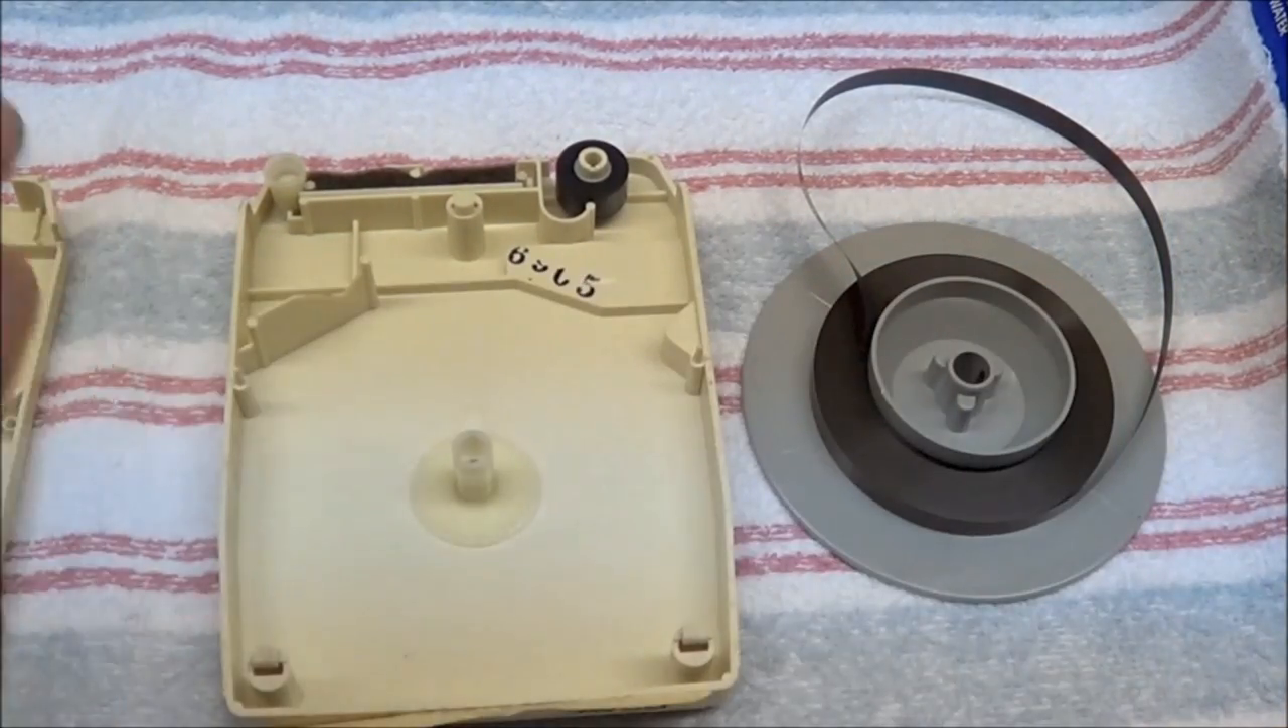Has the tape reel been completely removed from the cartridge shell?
Yes.